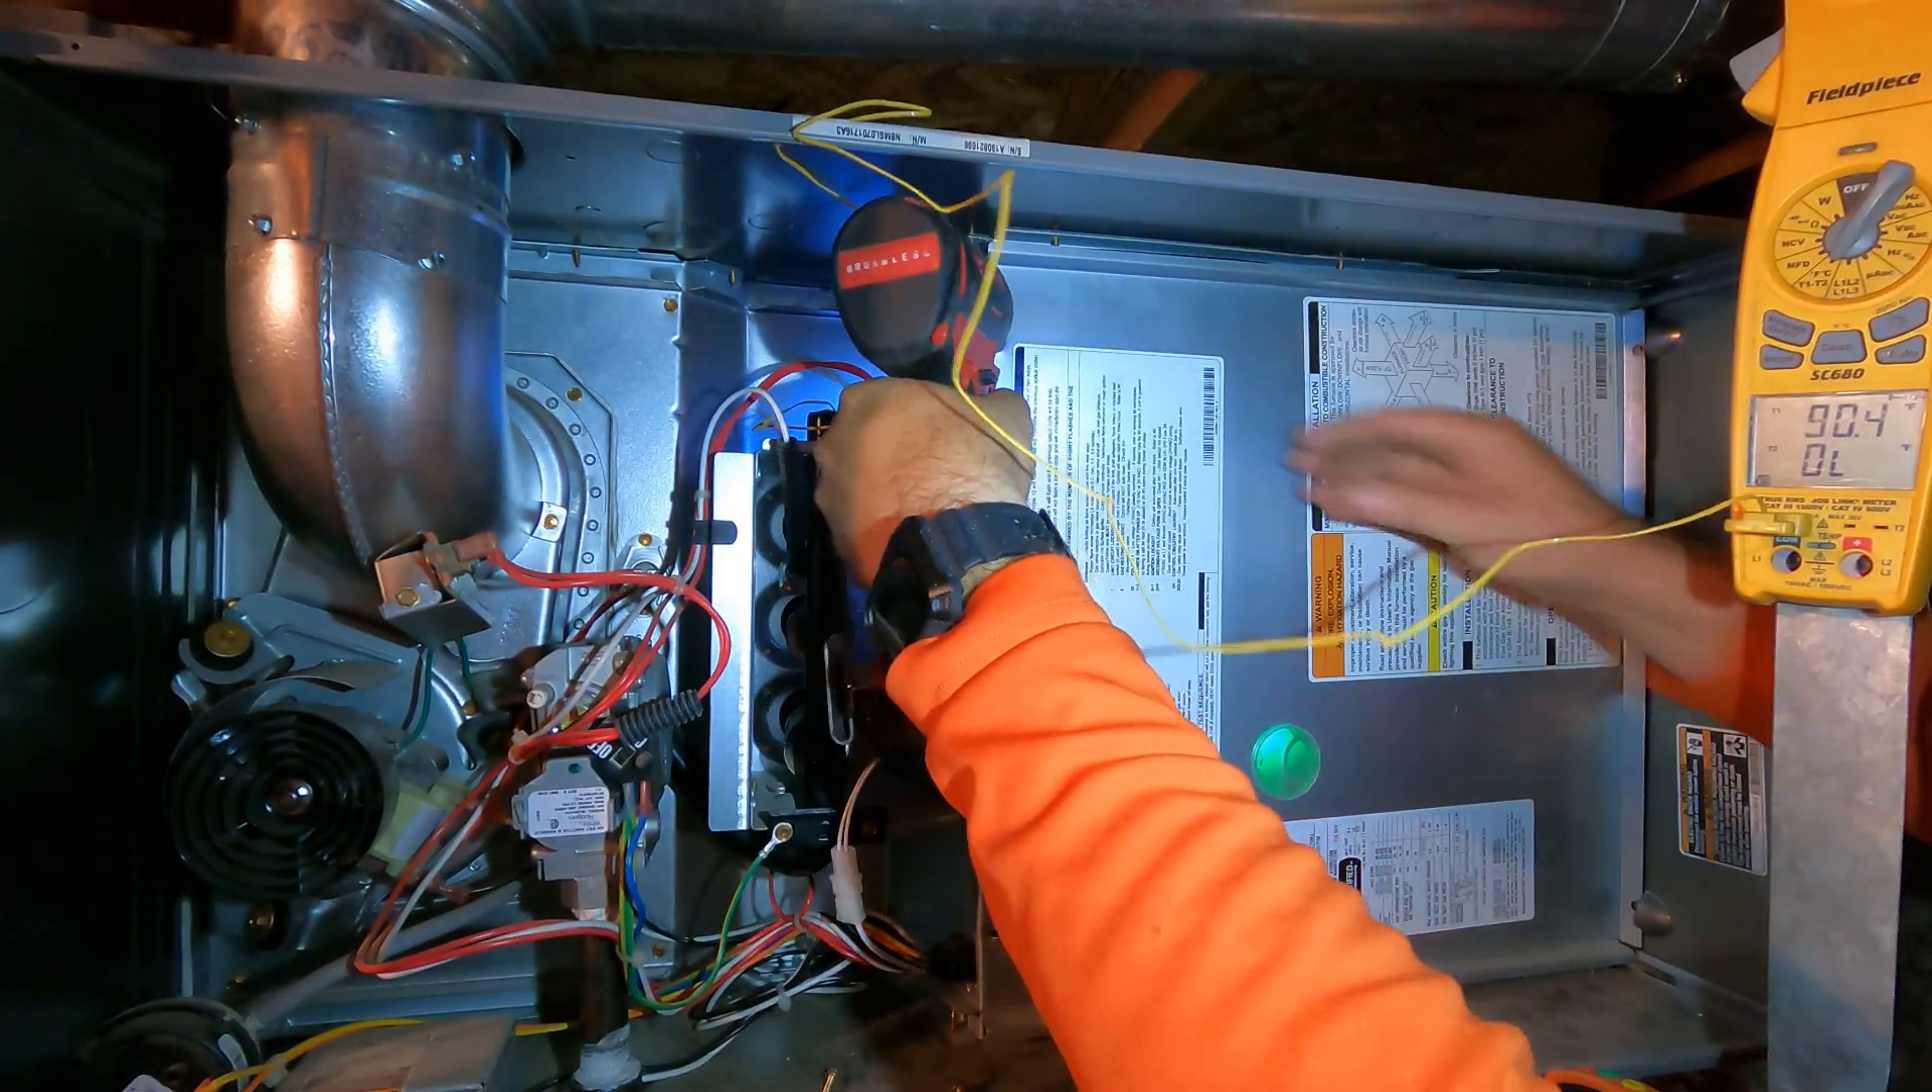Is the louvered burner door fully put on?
No.